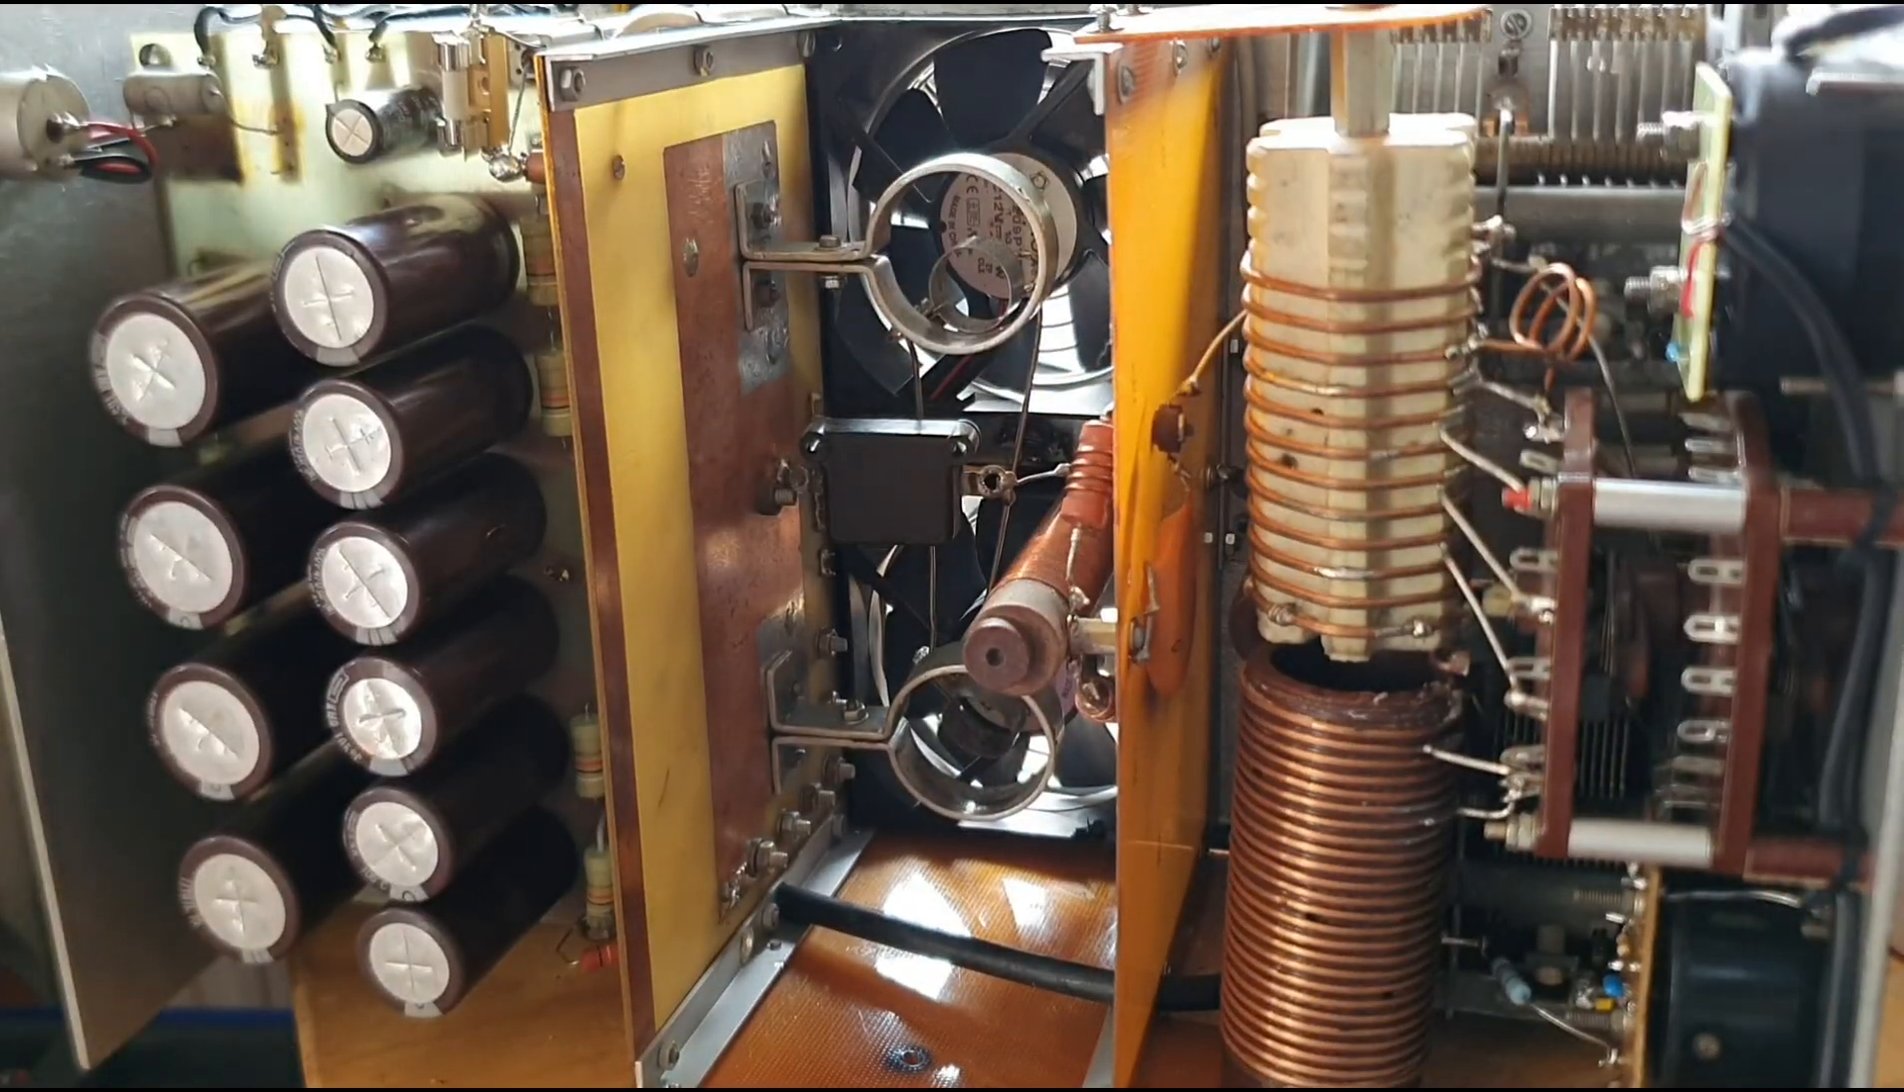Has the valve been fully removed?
Yes.